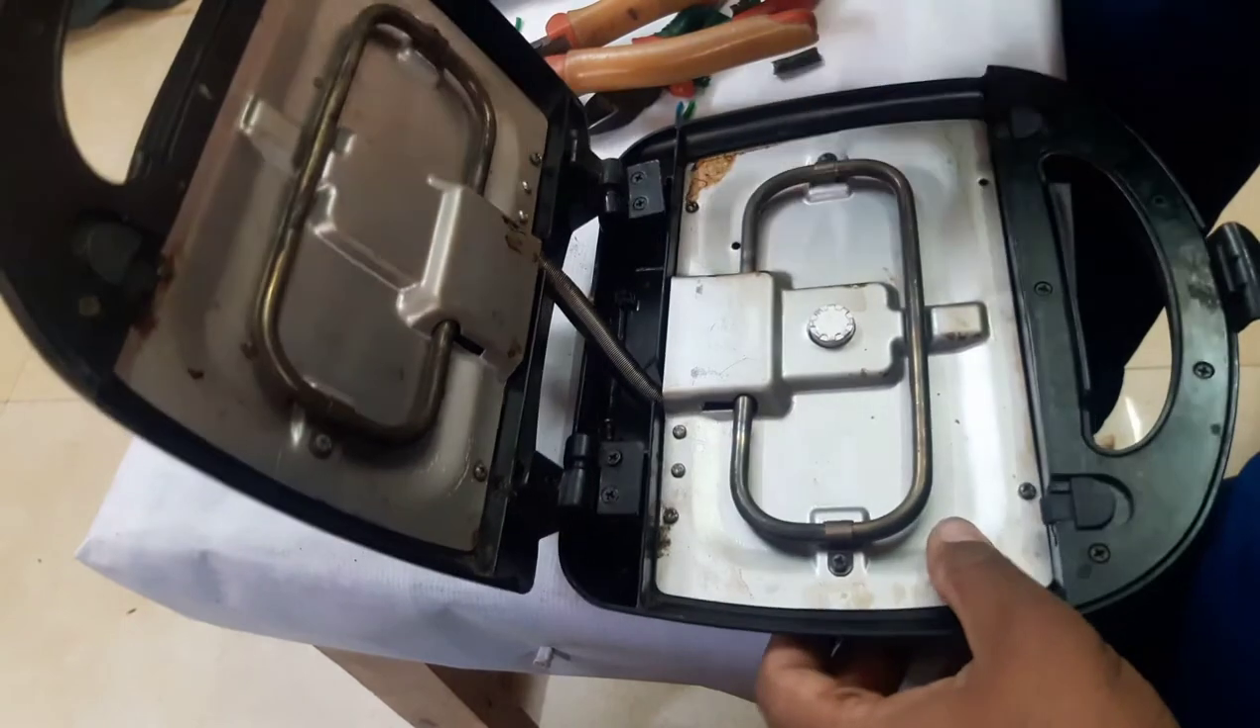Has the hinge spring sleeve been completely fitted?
Yes.